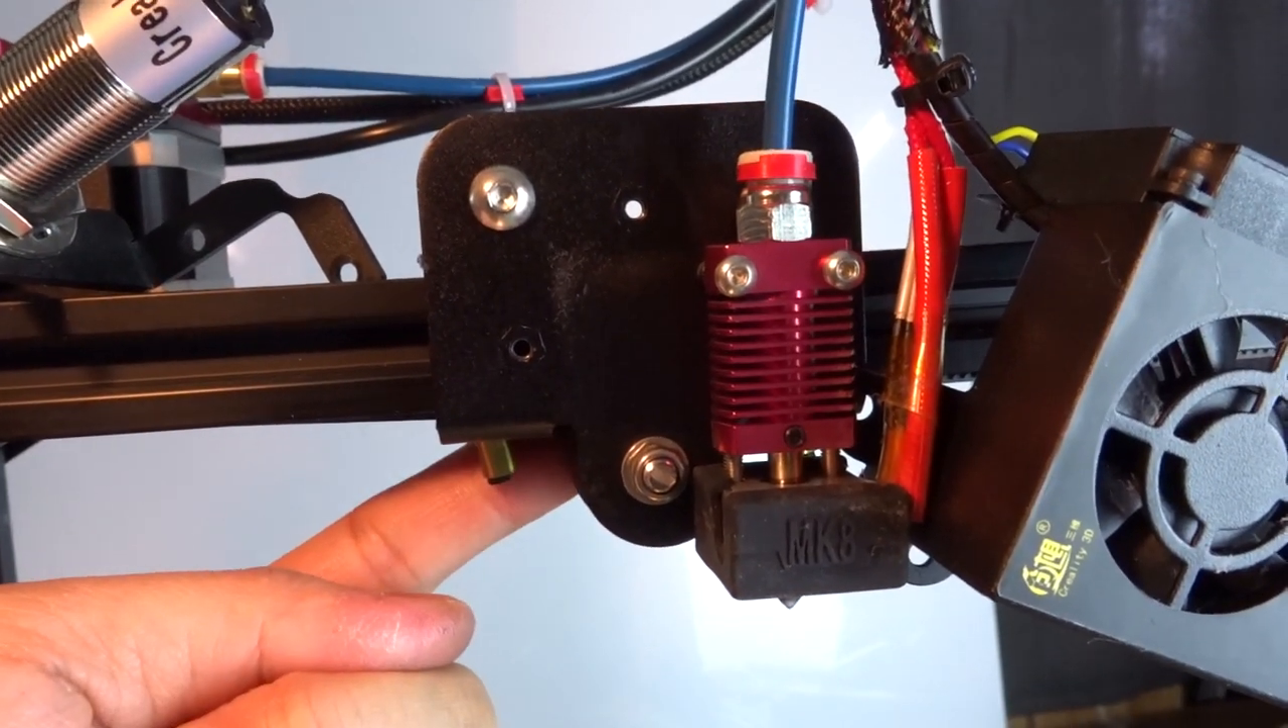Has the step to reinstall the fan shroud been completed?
No.